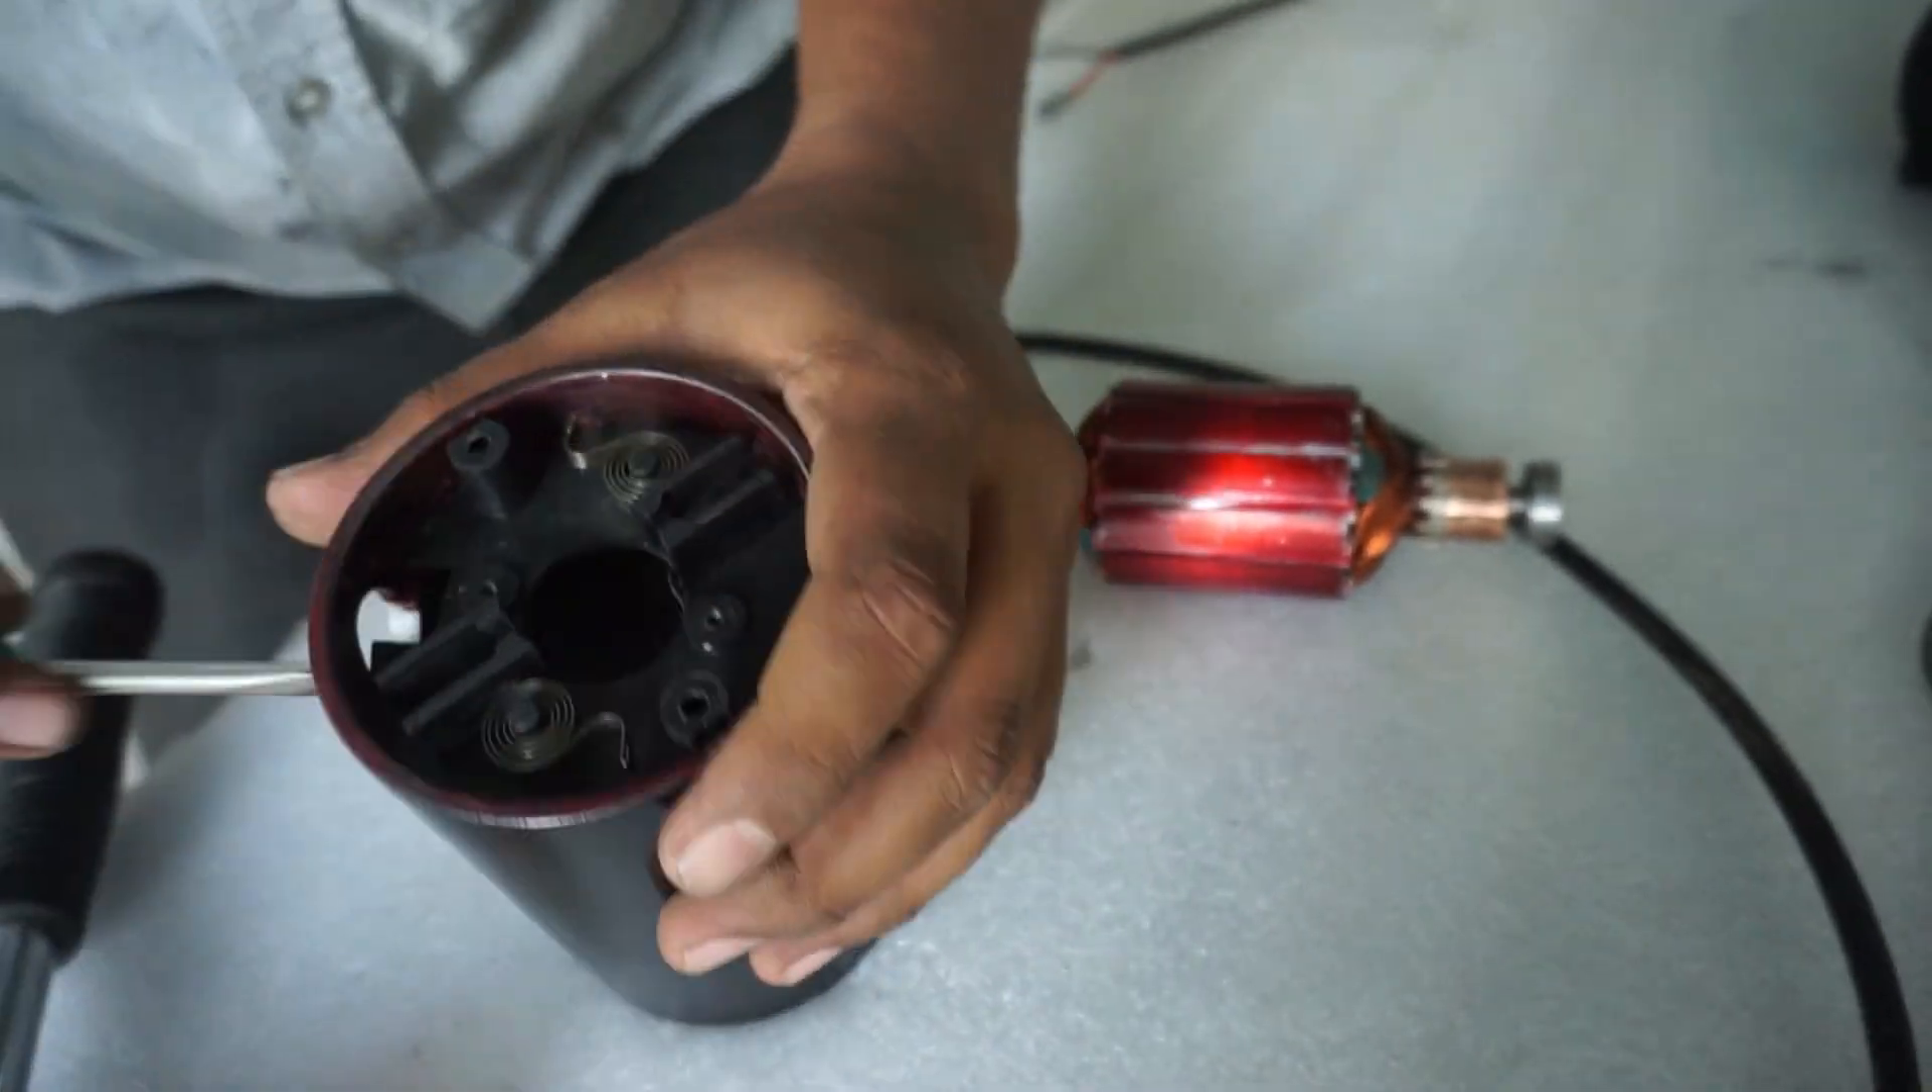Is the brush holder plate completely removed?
No.